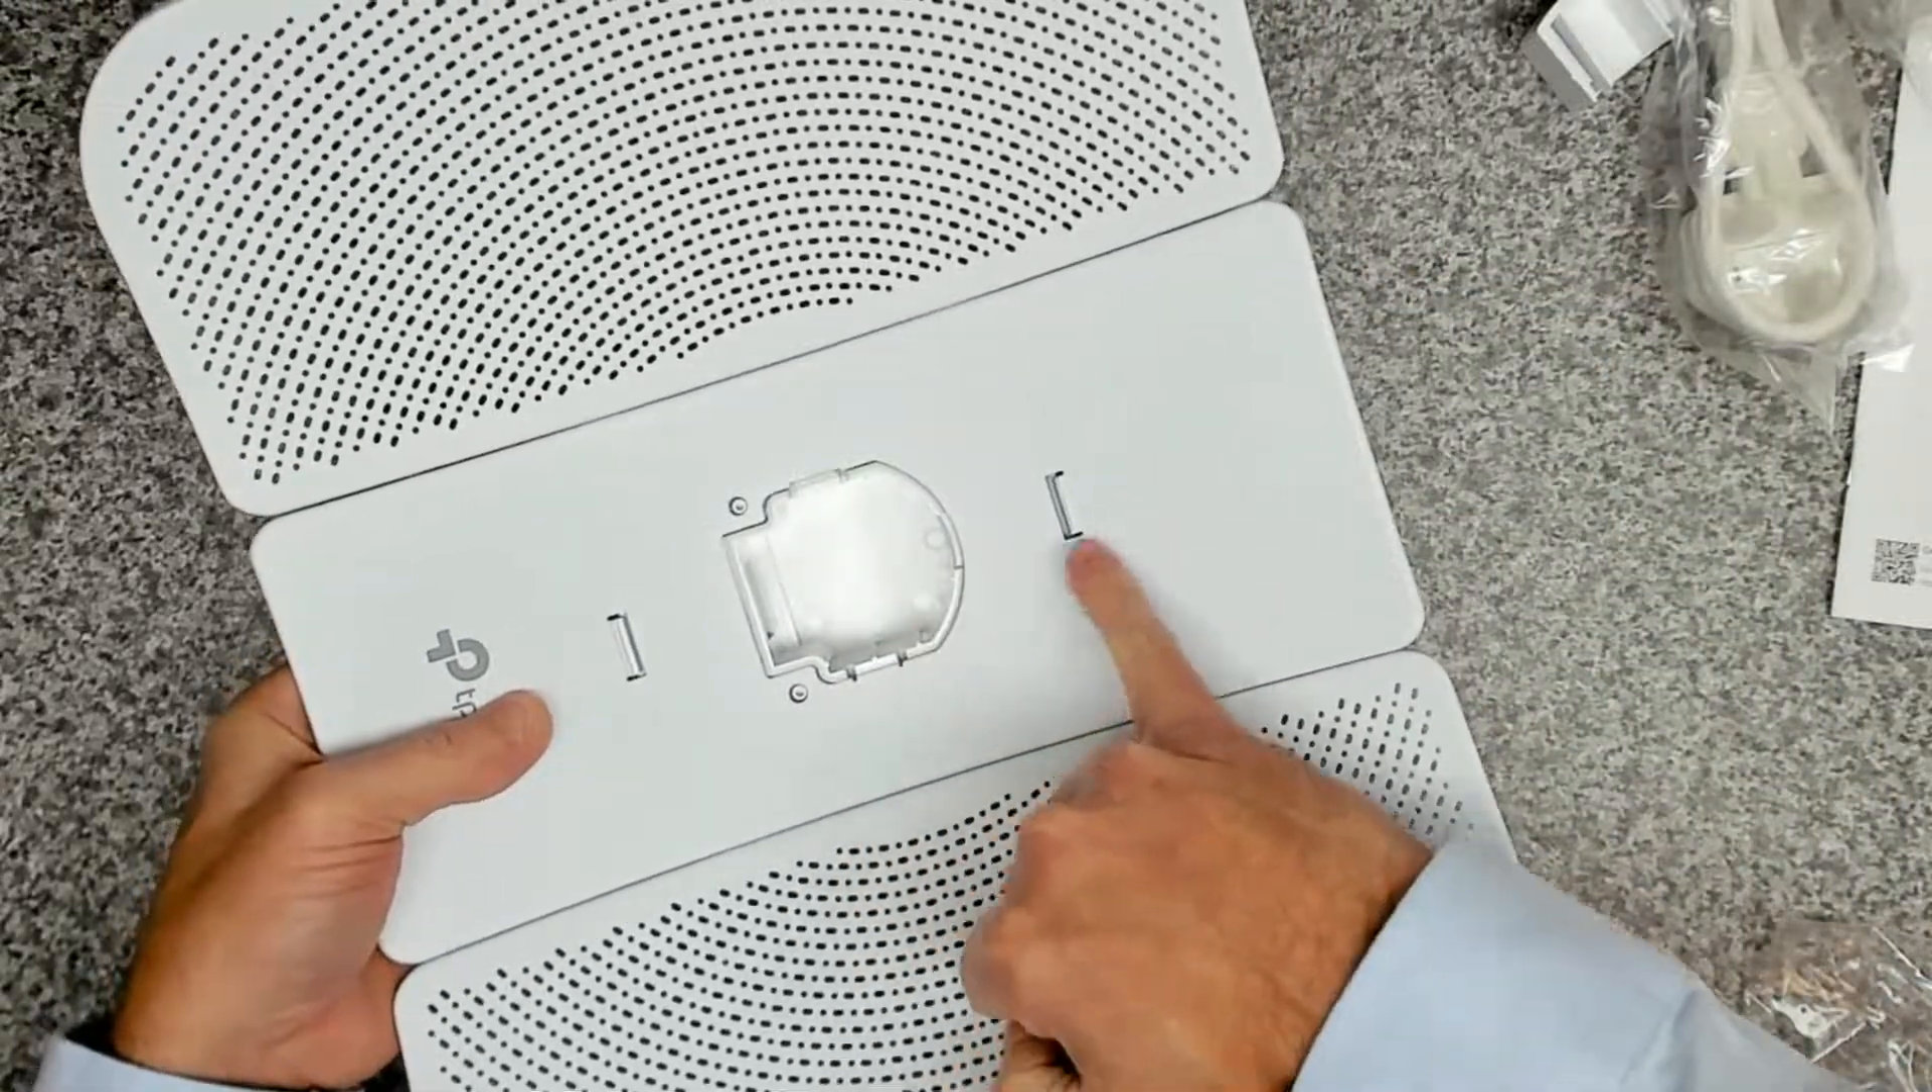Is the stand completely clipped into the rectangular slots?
No.